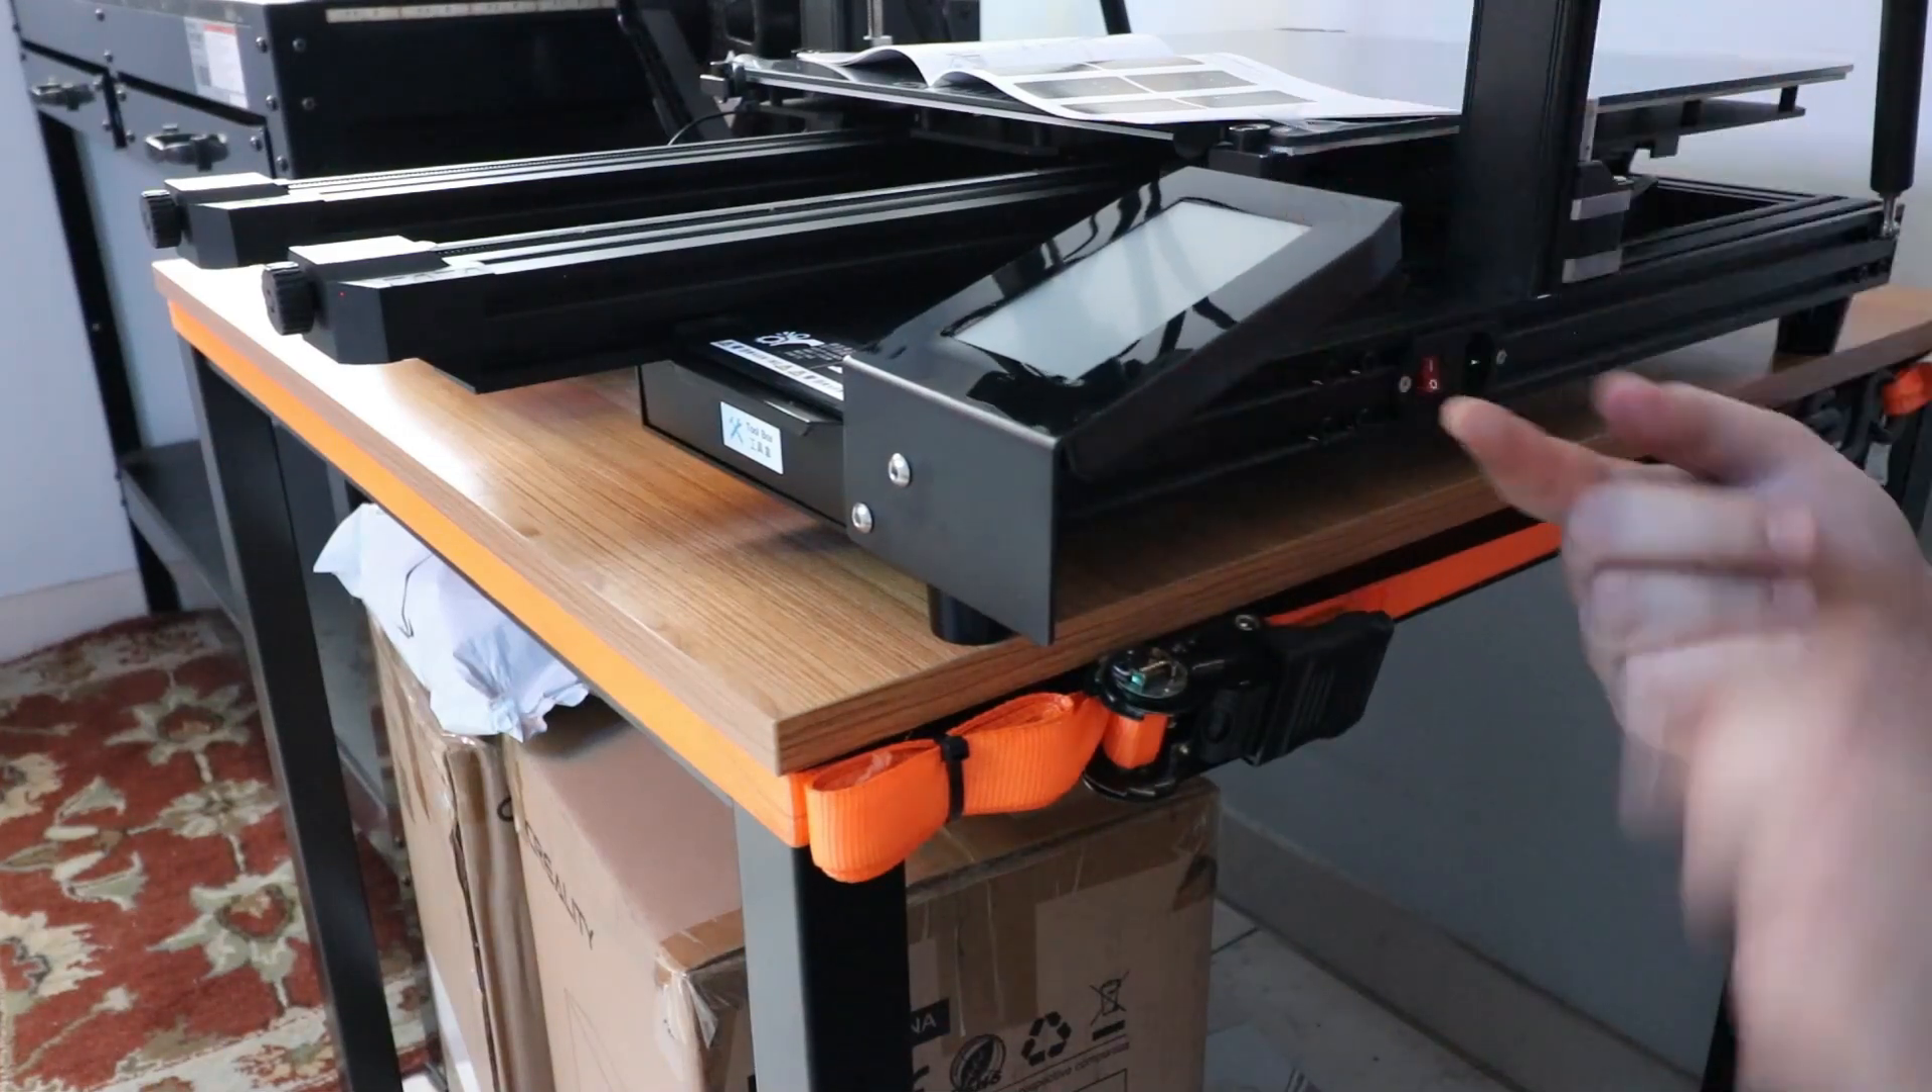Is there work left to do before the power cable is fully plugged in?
Yes.